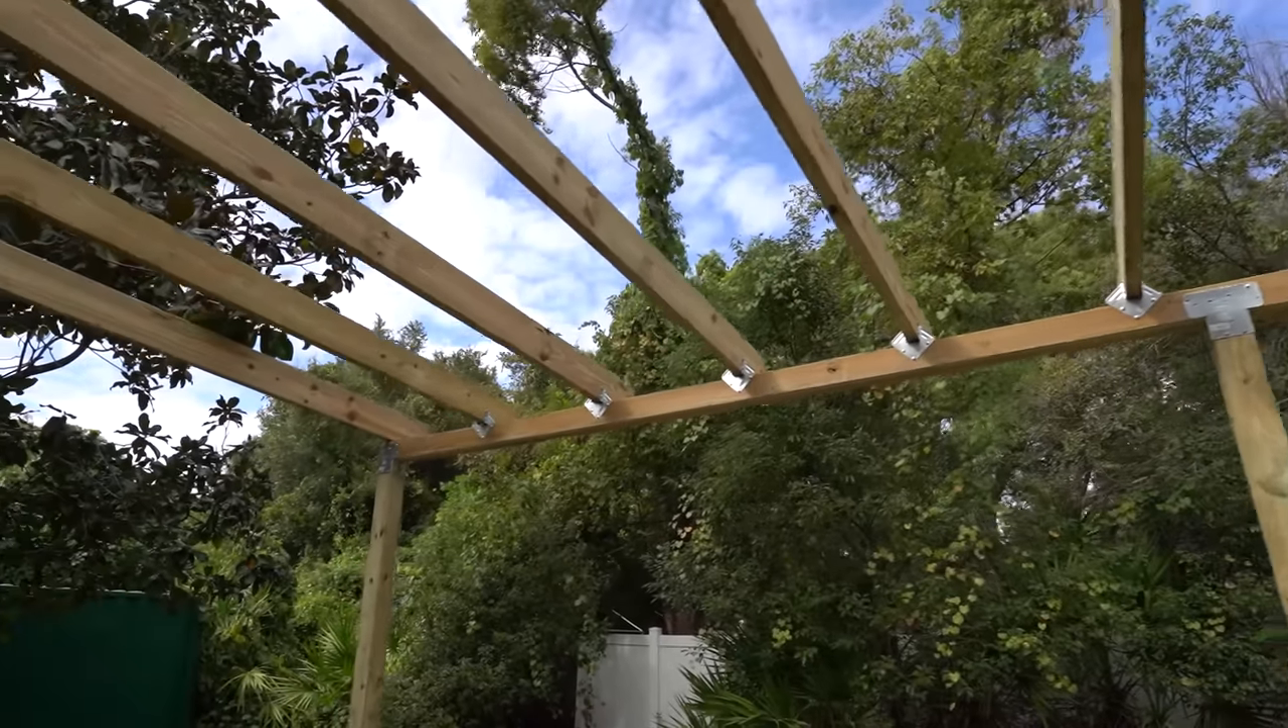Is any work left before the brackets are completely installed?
No.